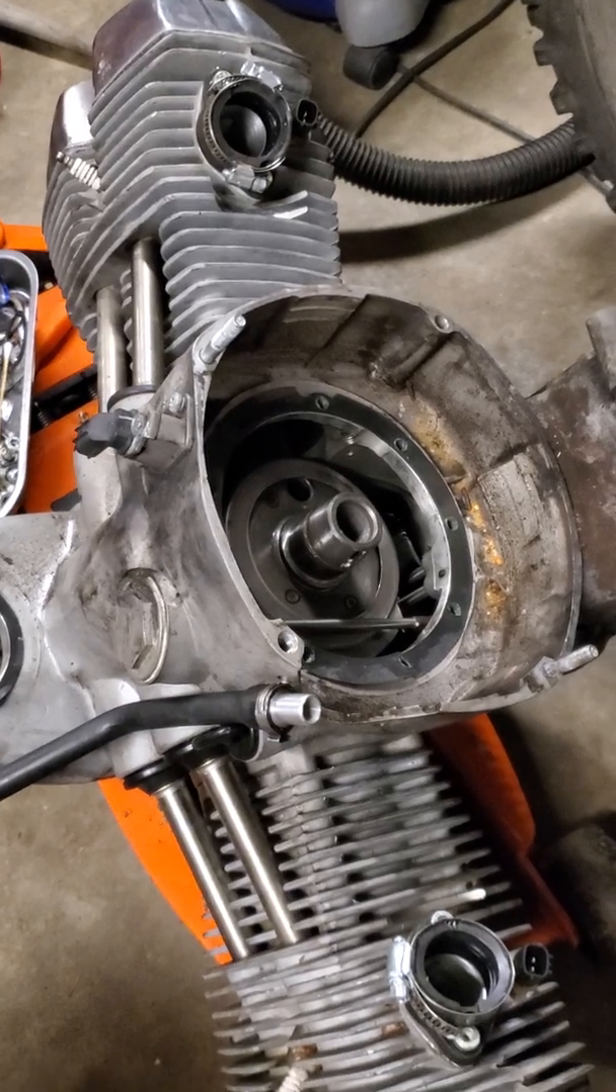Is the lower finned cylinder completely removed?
No.